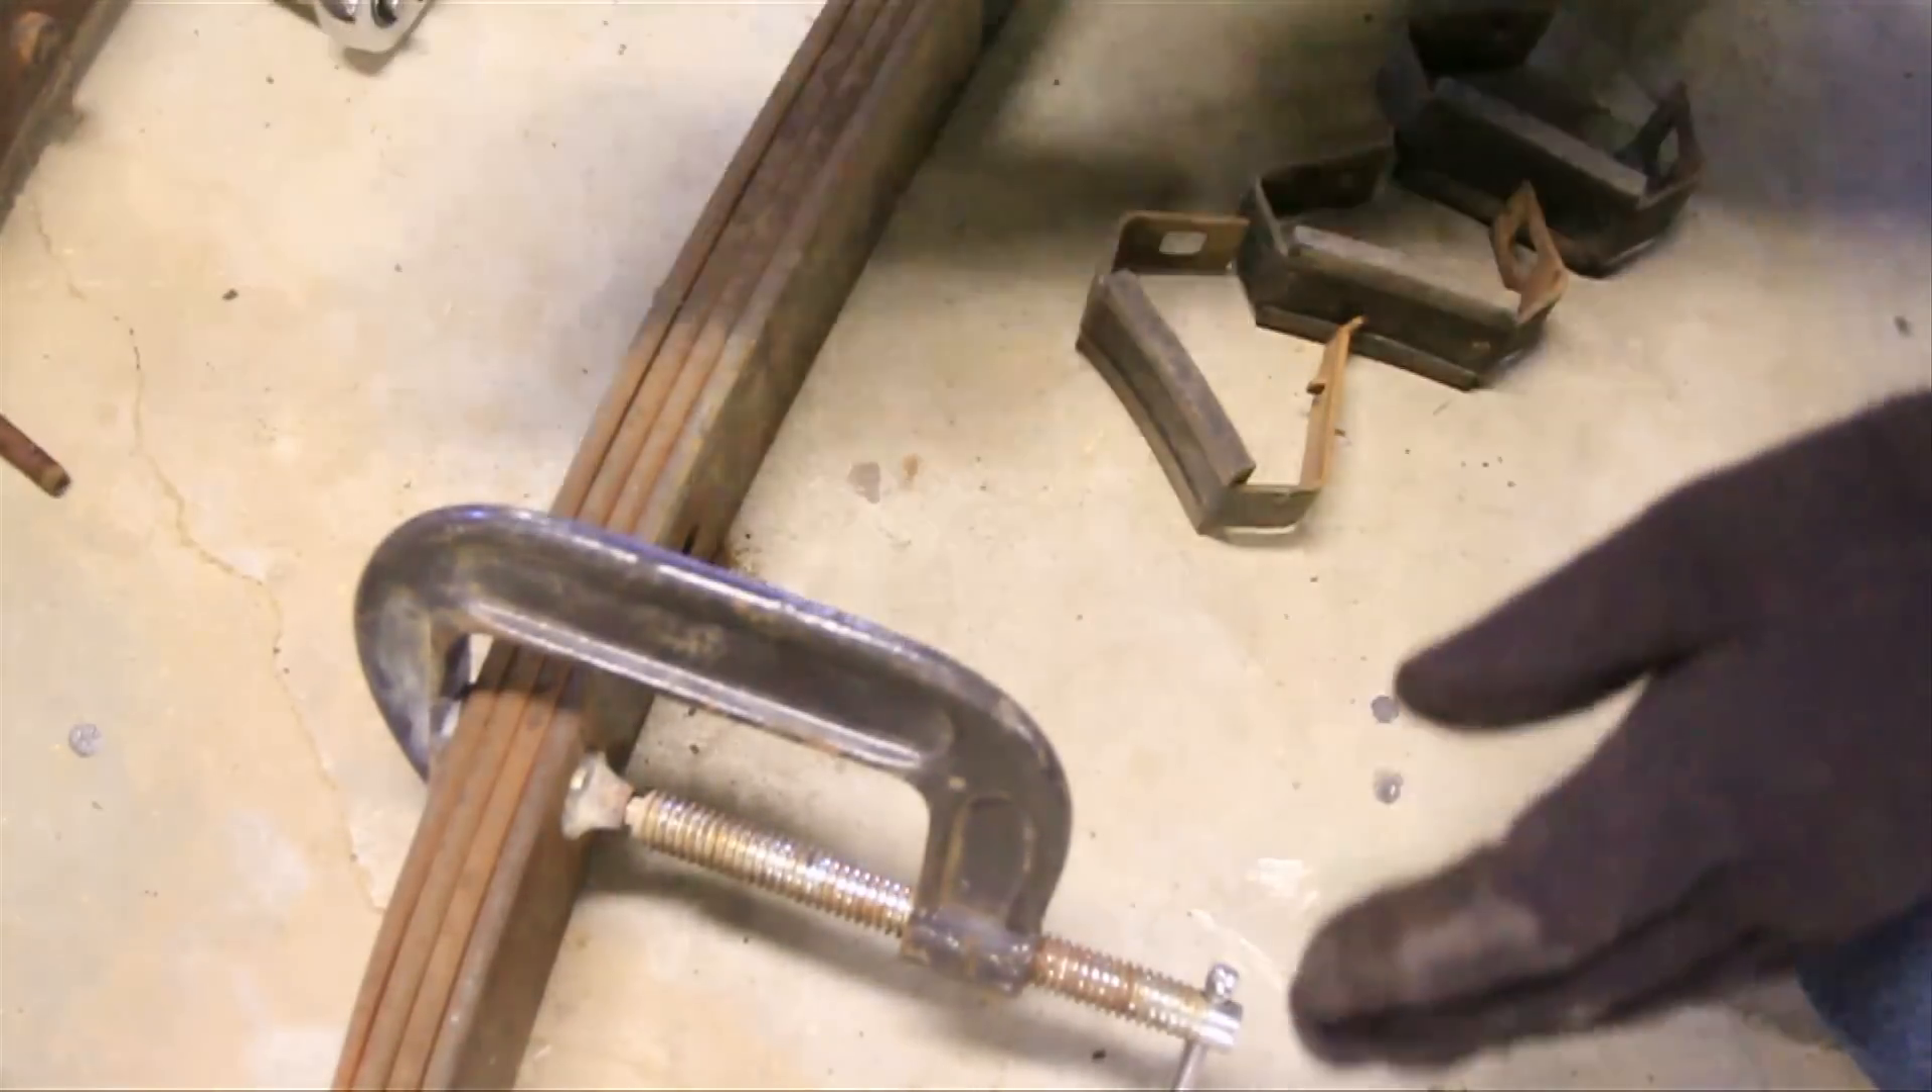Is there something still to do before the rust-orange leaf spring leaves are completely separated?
Yes.